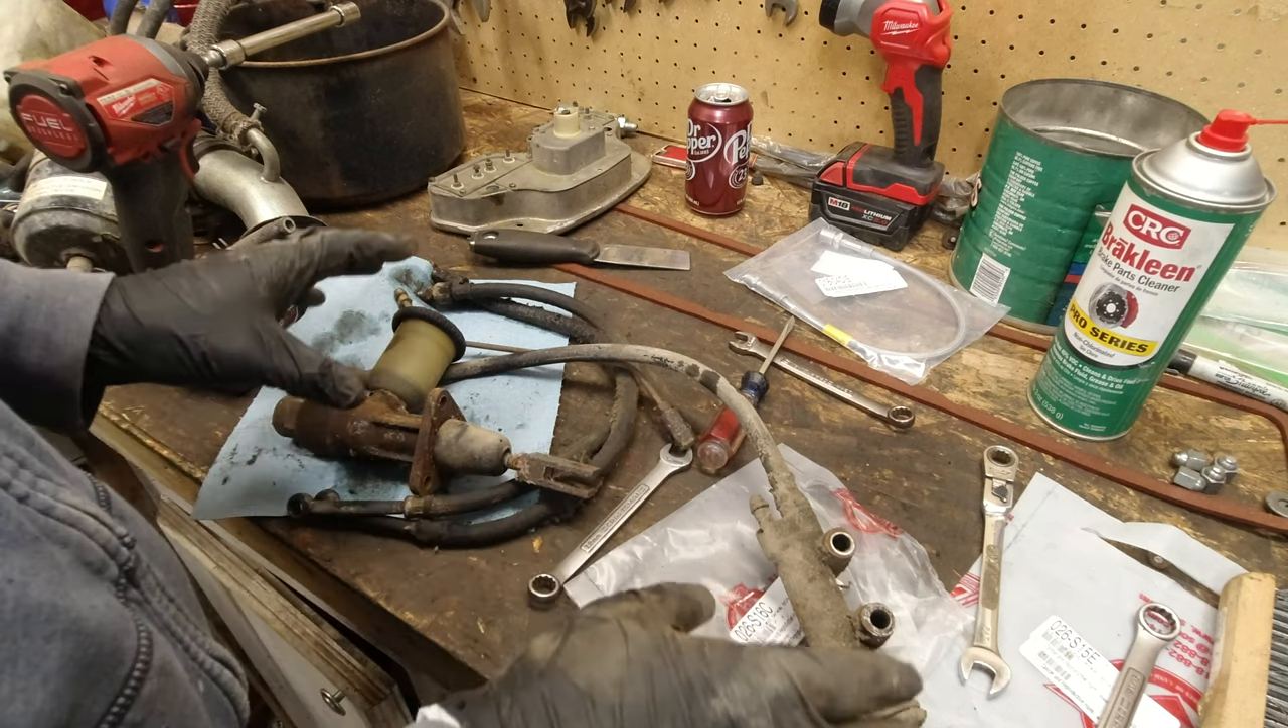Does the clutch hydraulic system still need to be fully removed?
No.